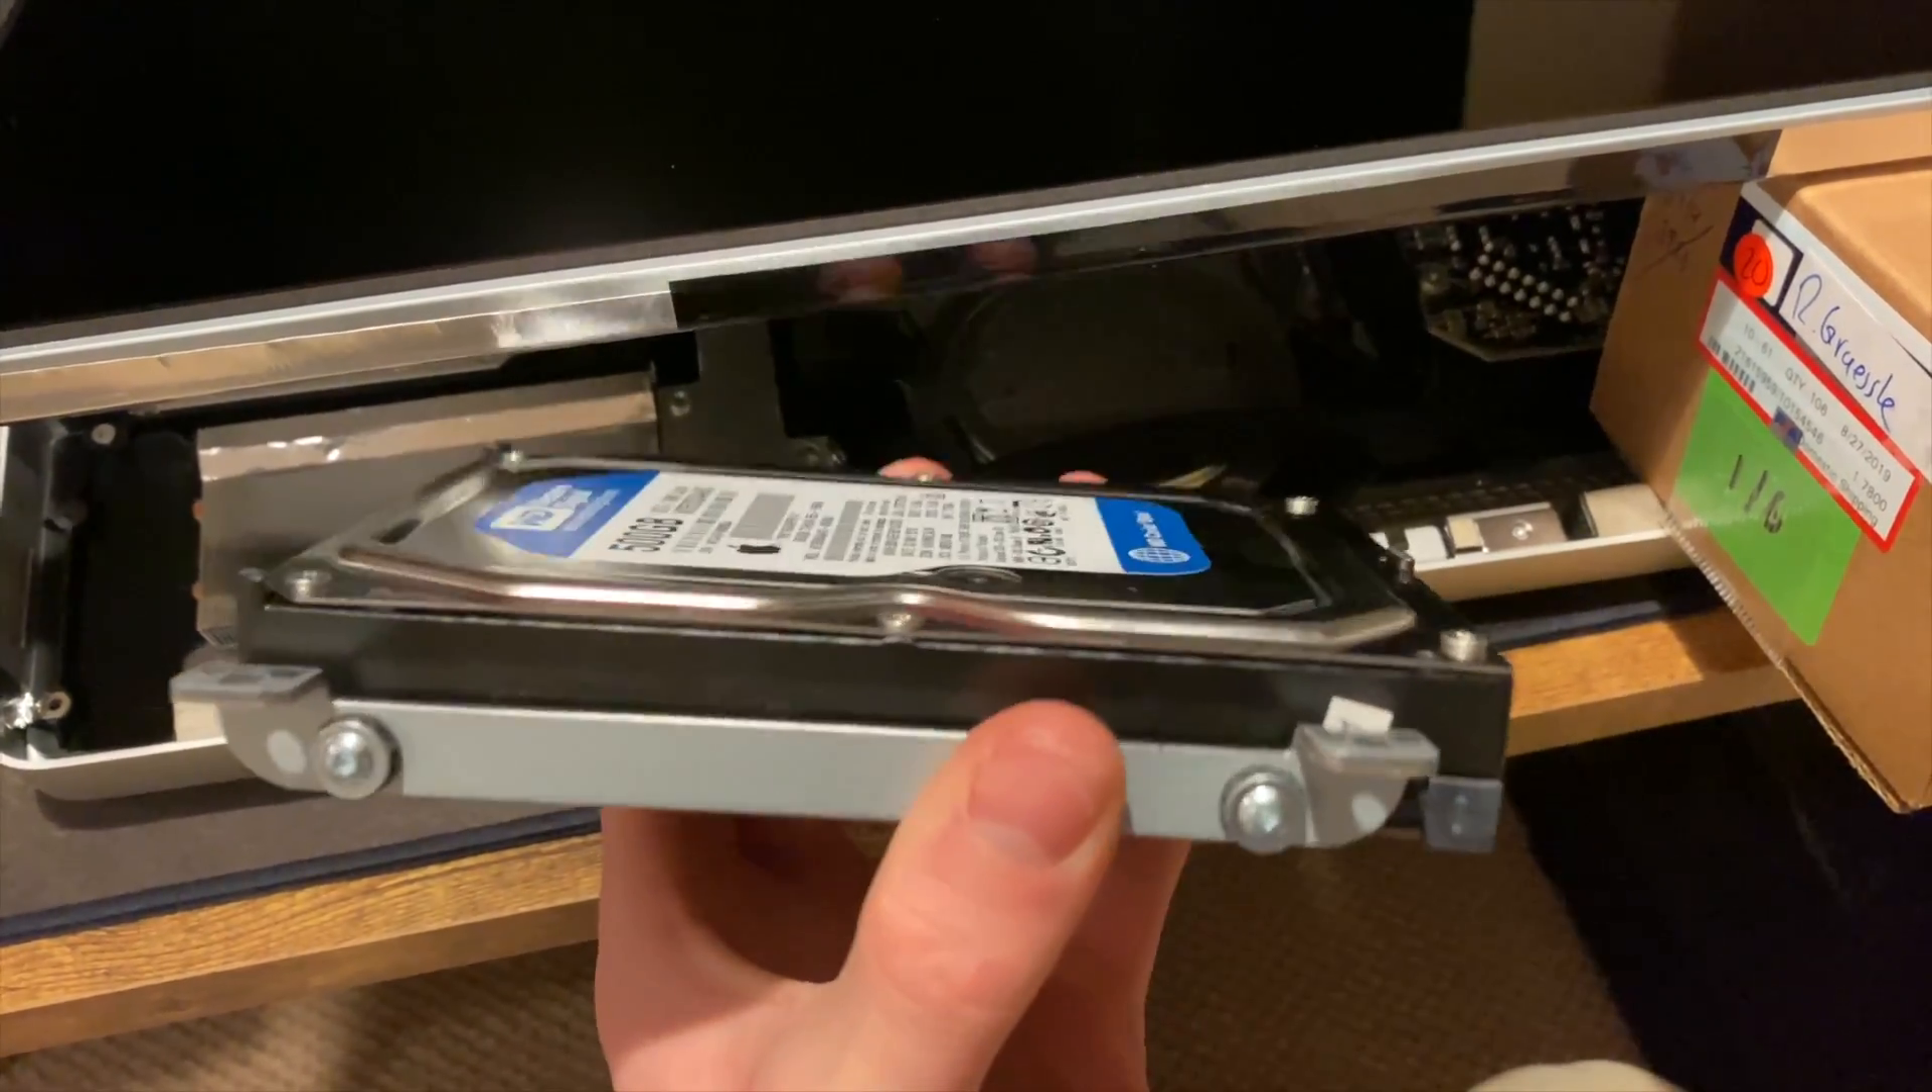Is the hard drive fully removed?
Yes.